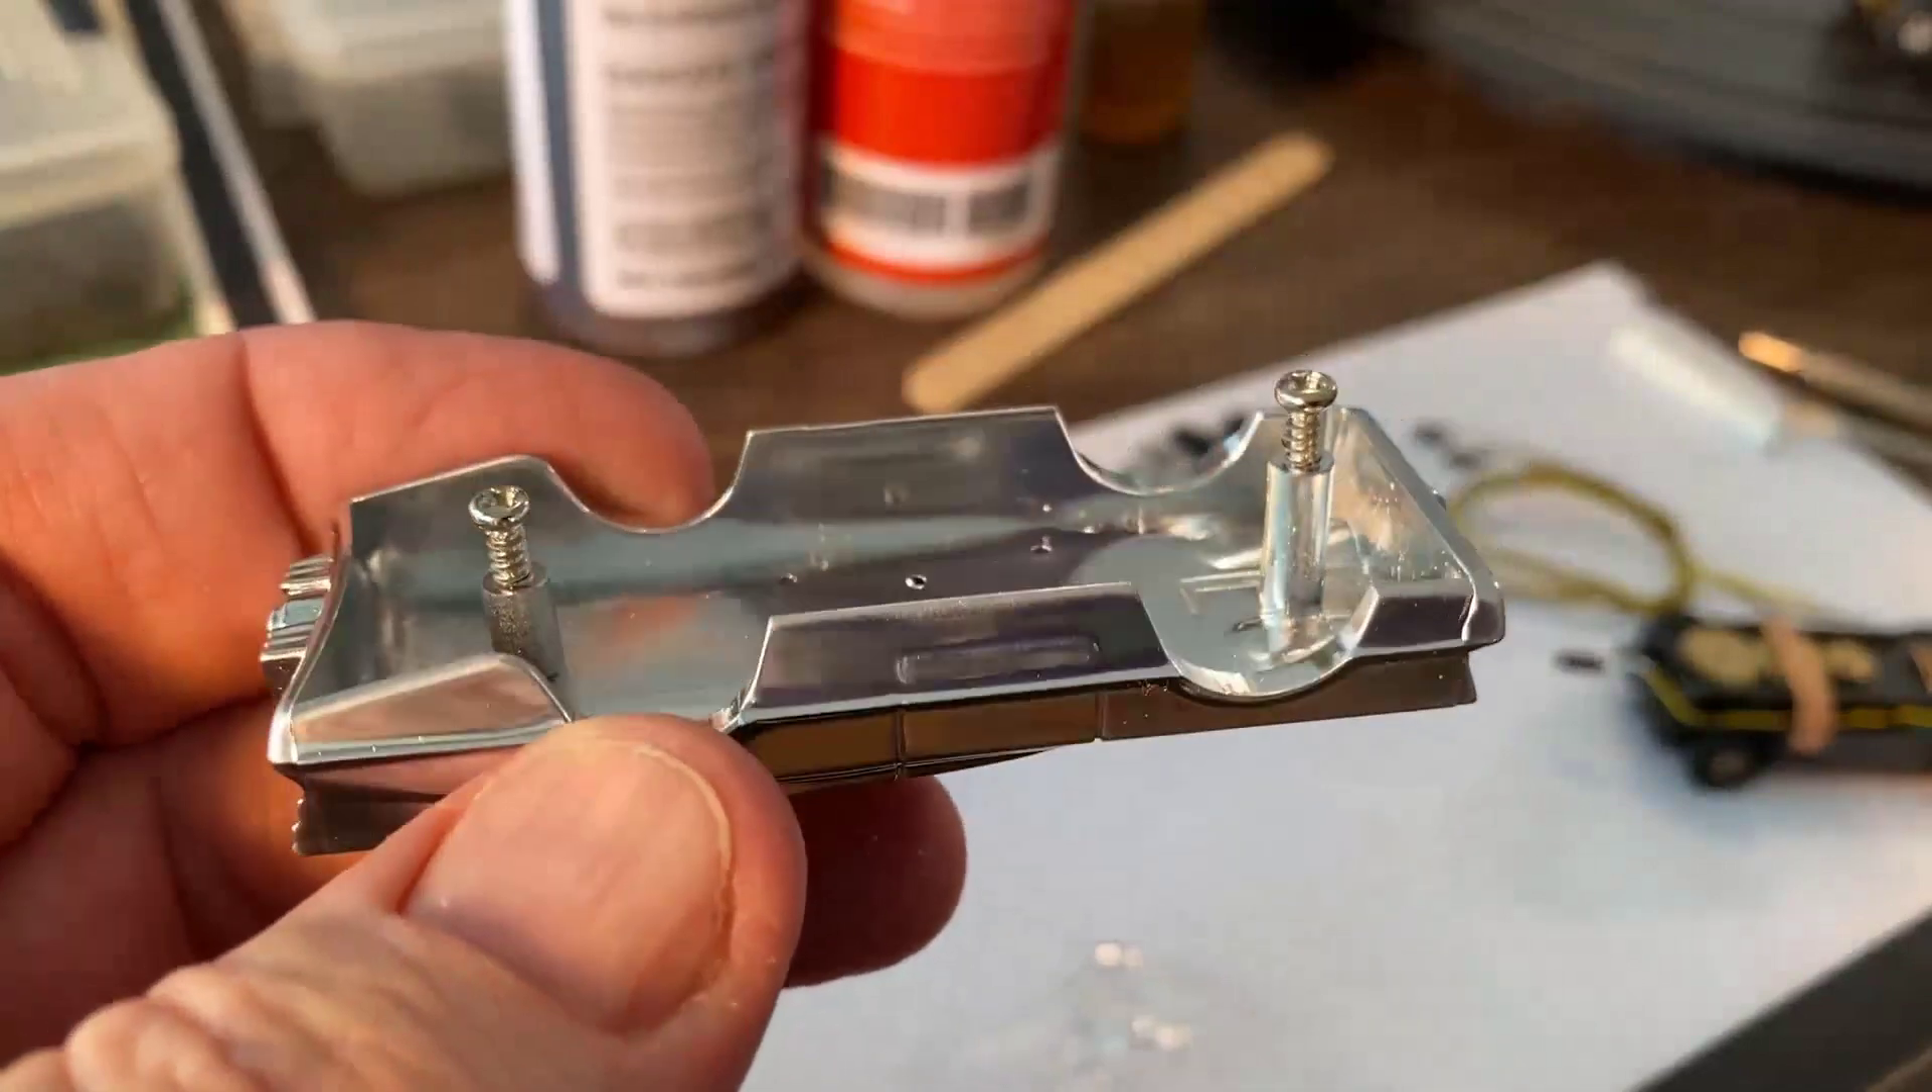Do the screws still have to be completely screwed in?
Yes.